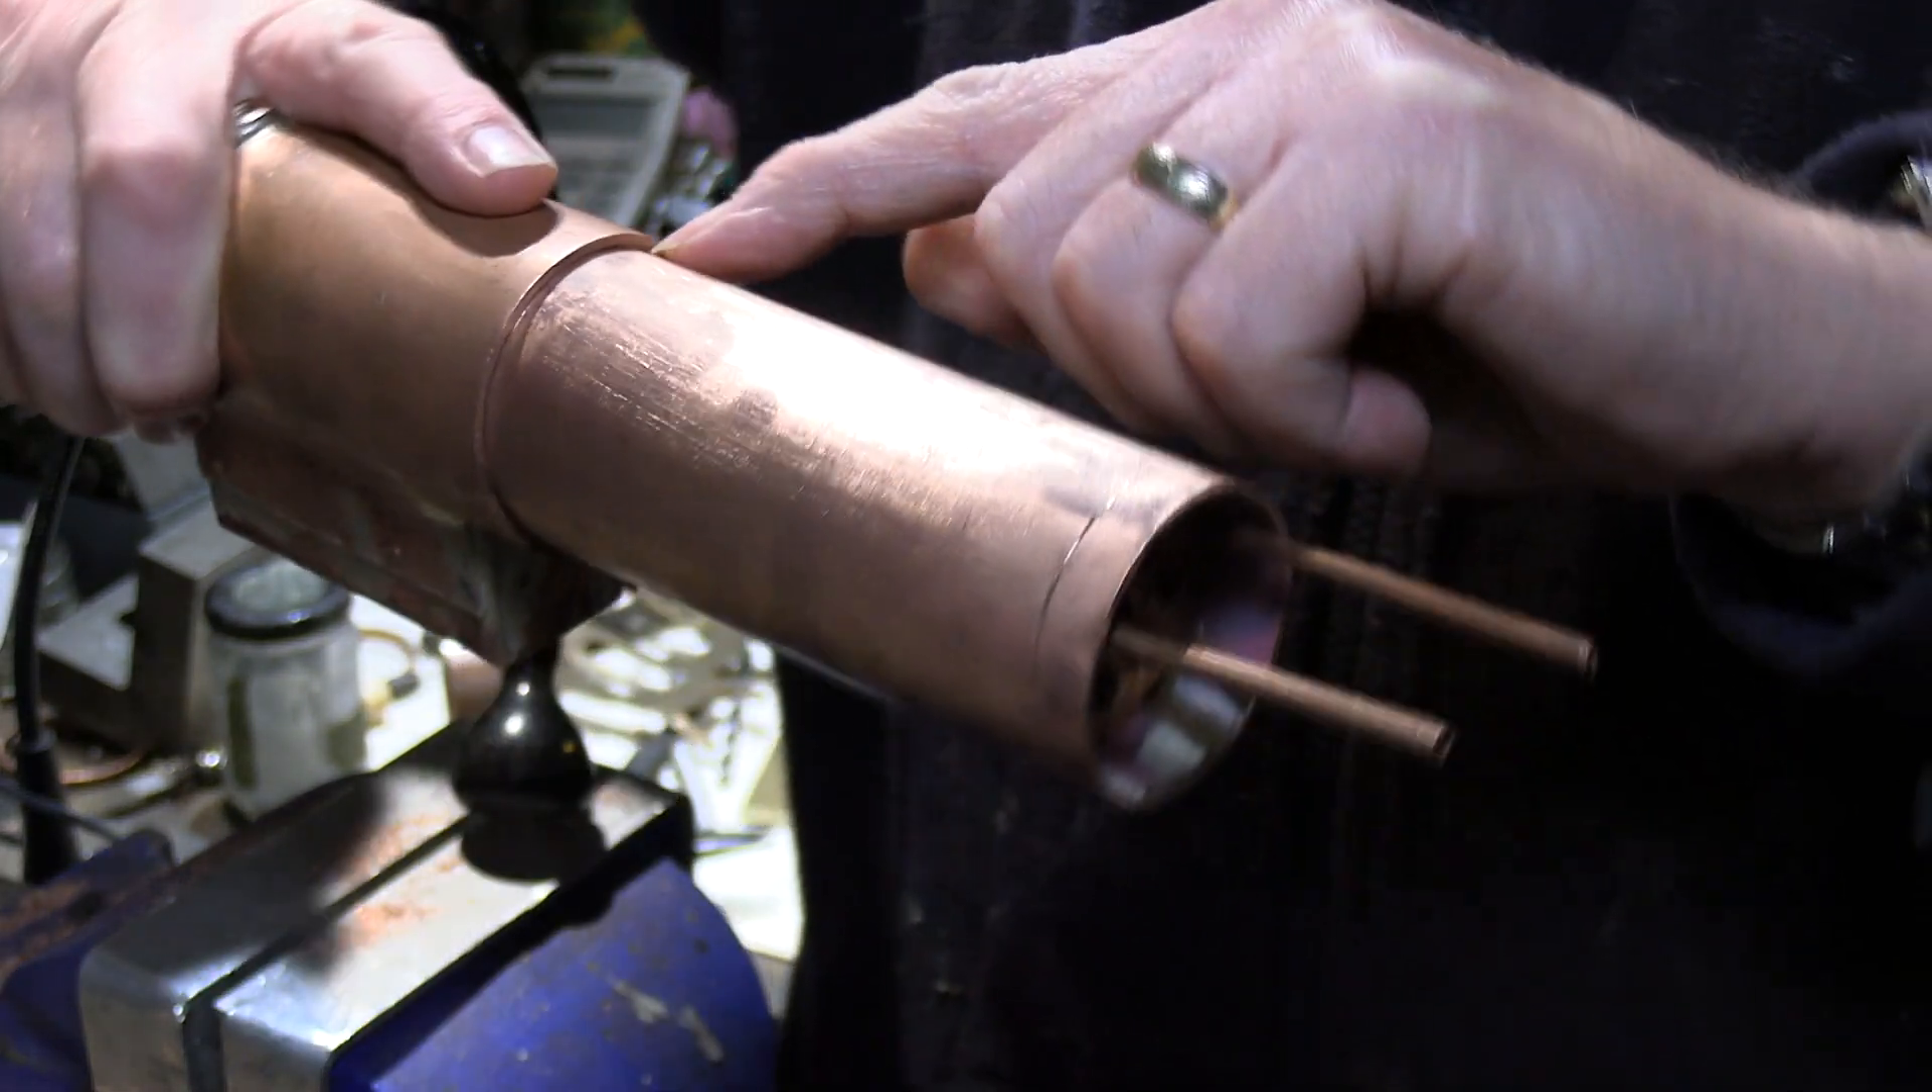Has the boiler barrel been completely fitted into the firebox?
Yes.